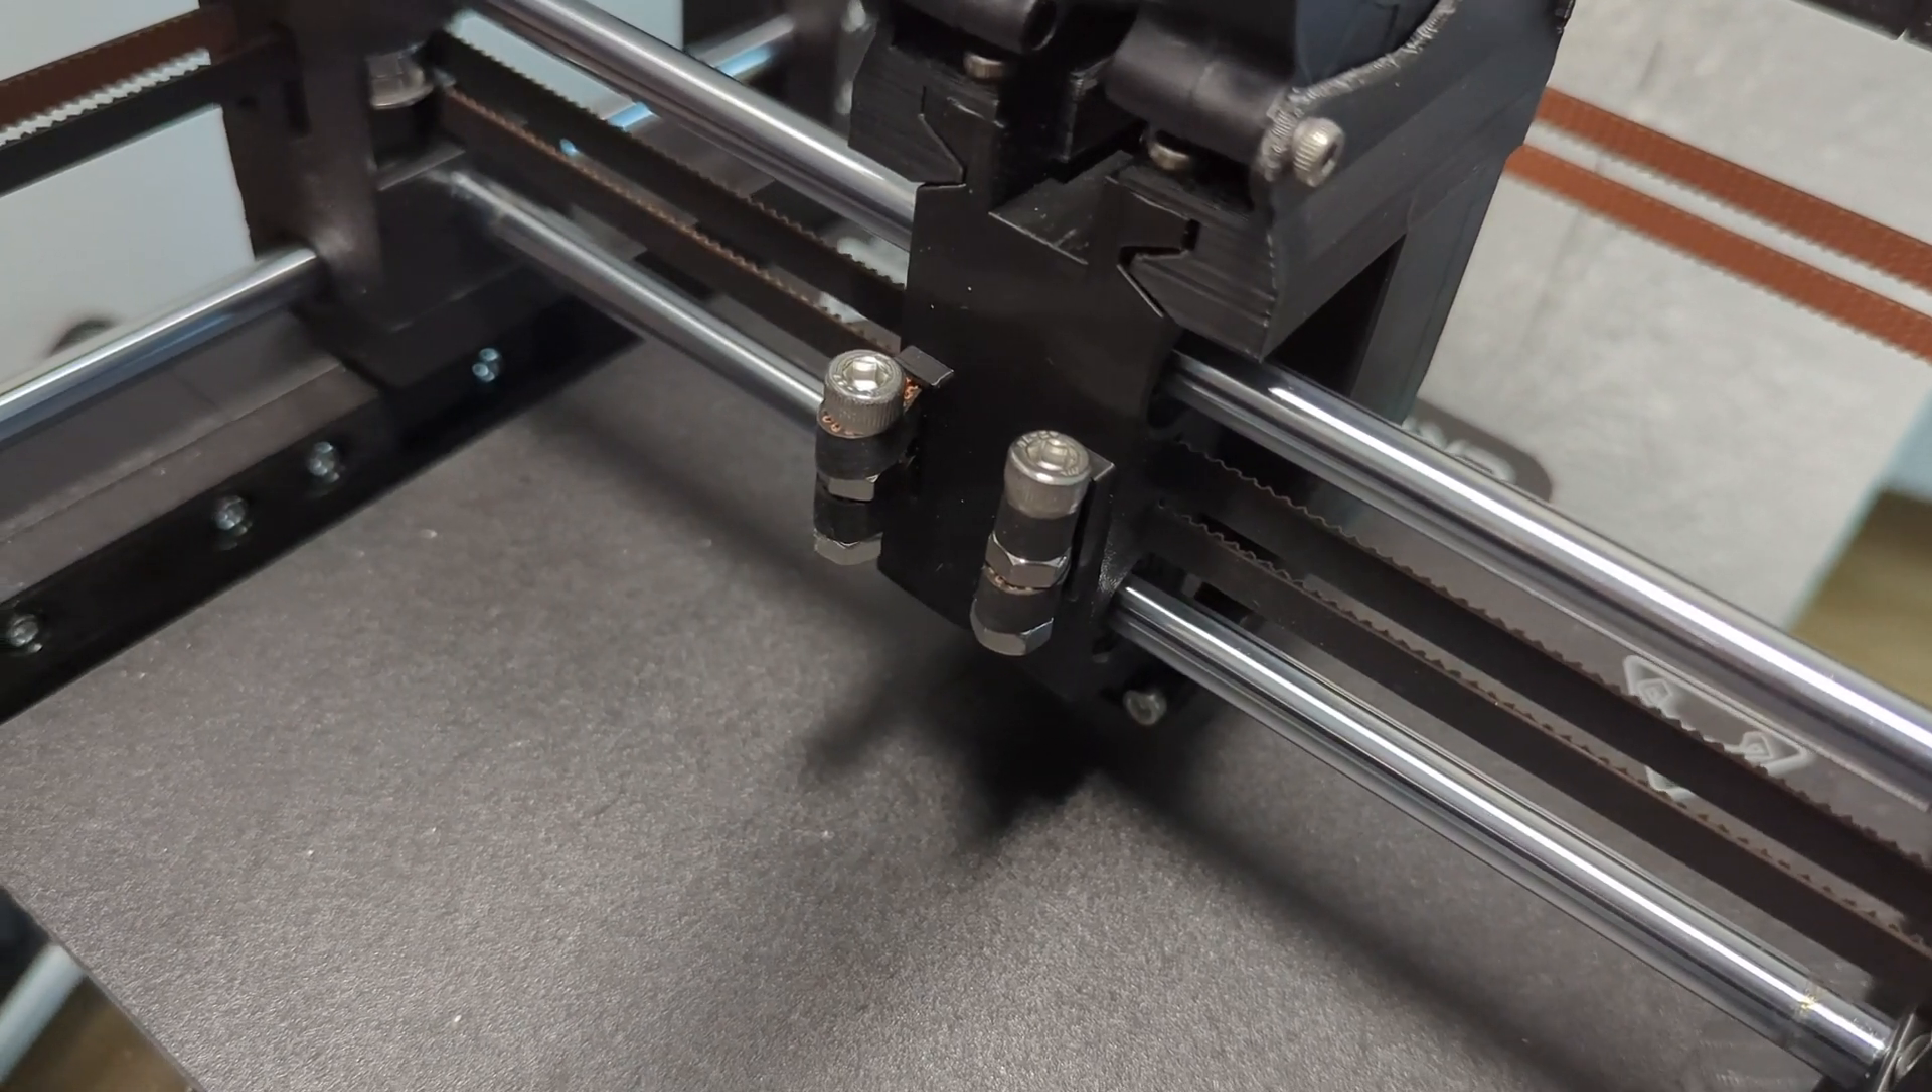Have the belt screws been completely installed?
Yes.